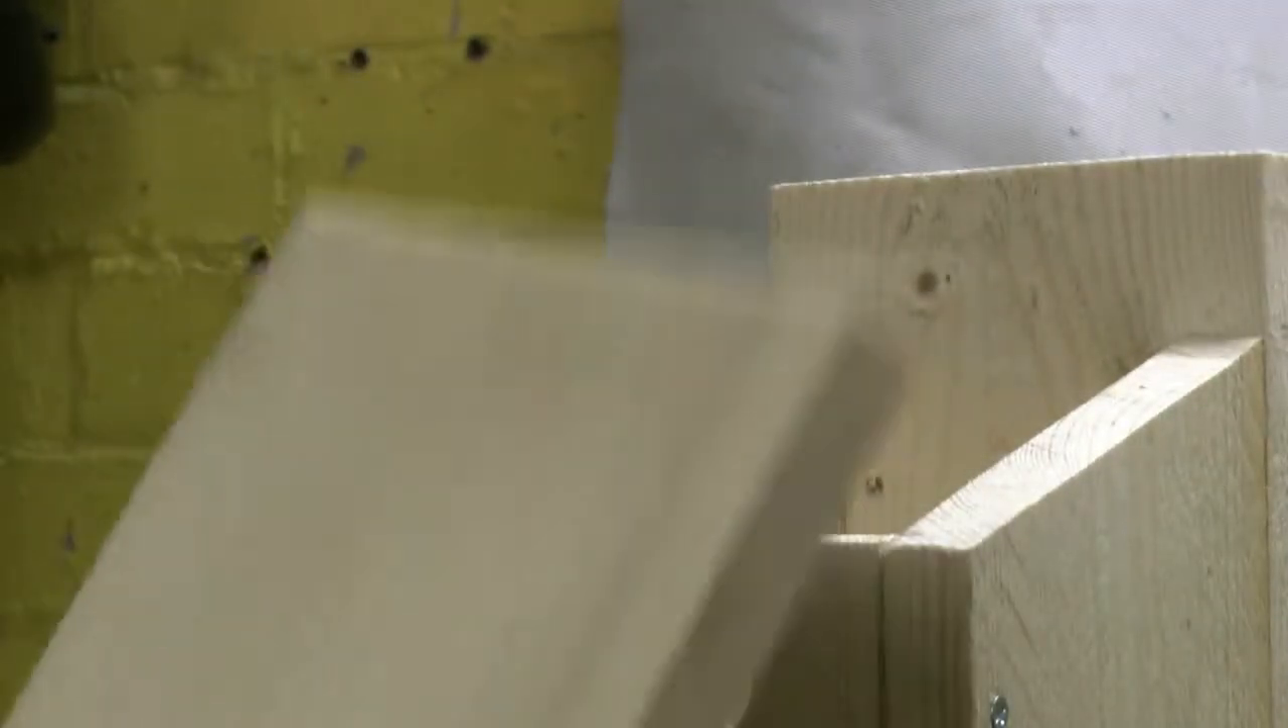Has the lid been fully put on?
No.